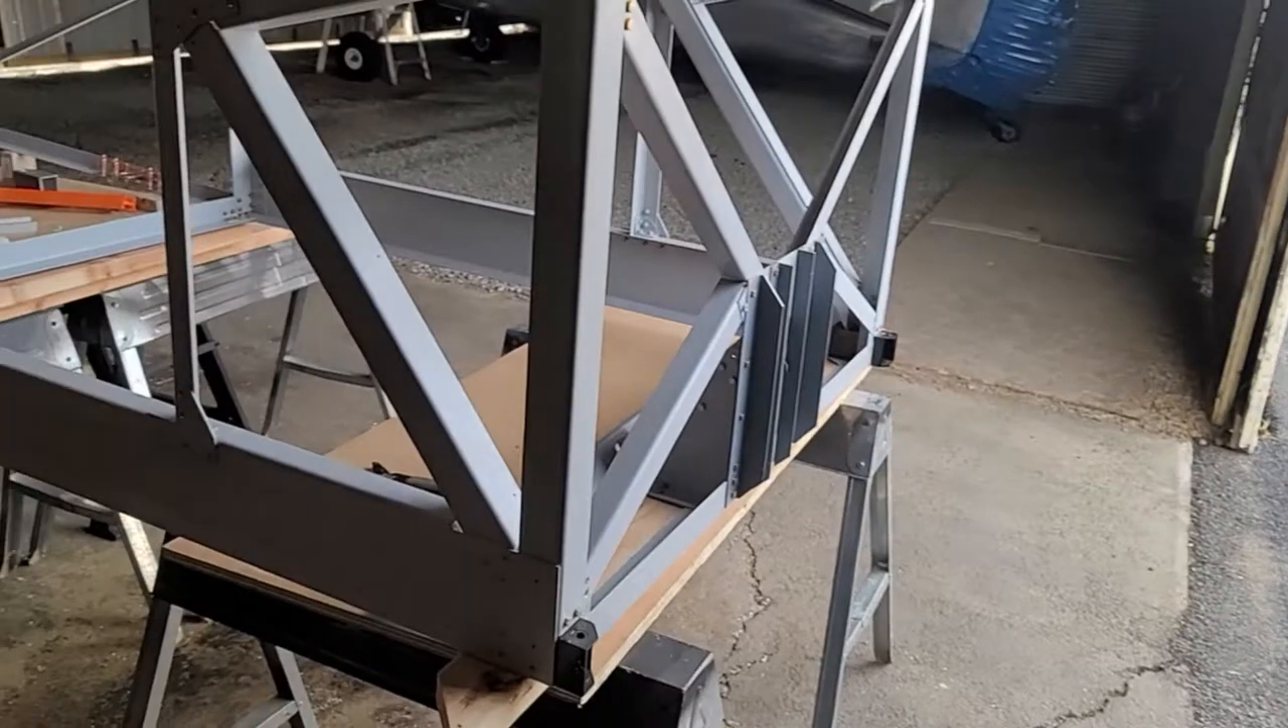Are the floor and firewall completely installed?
No.